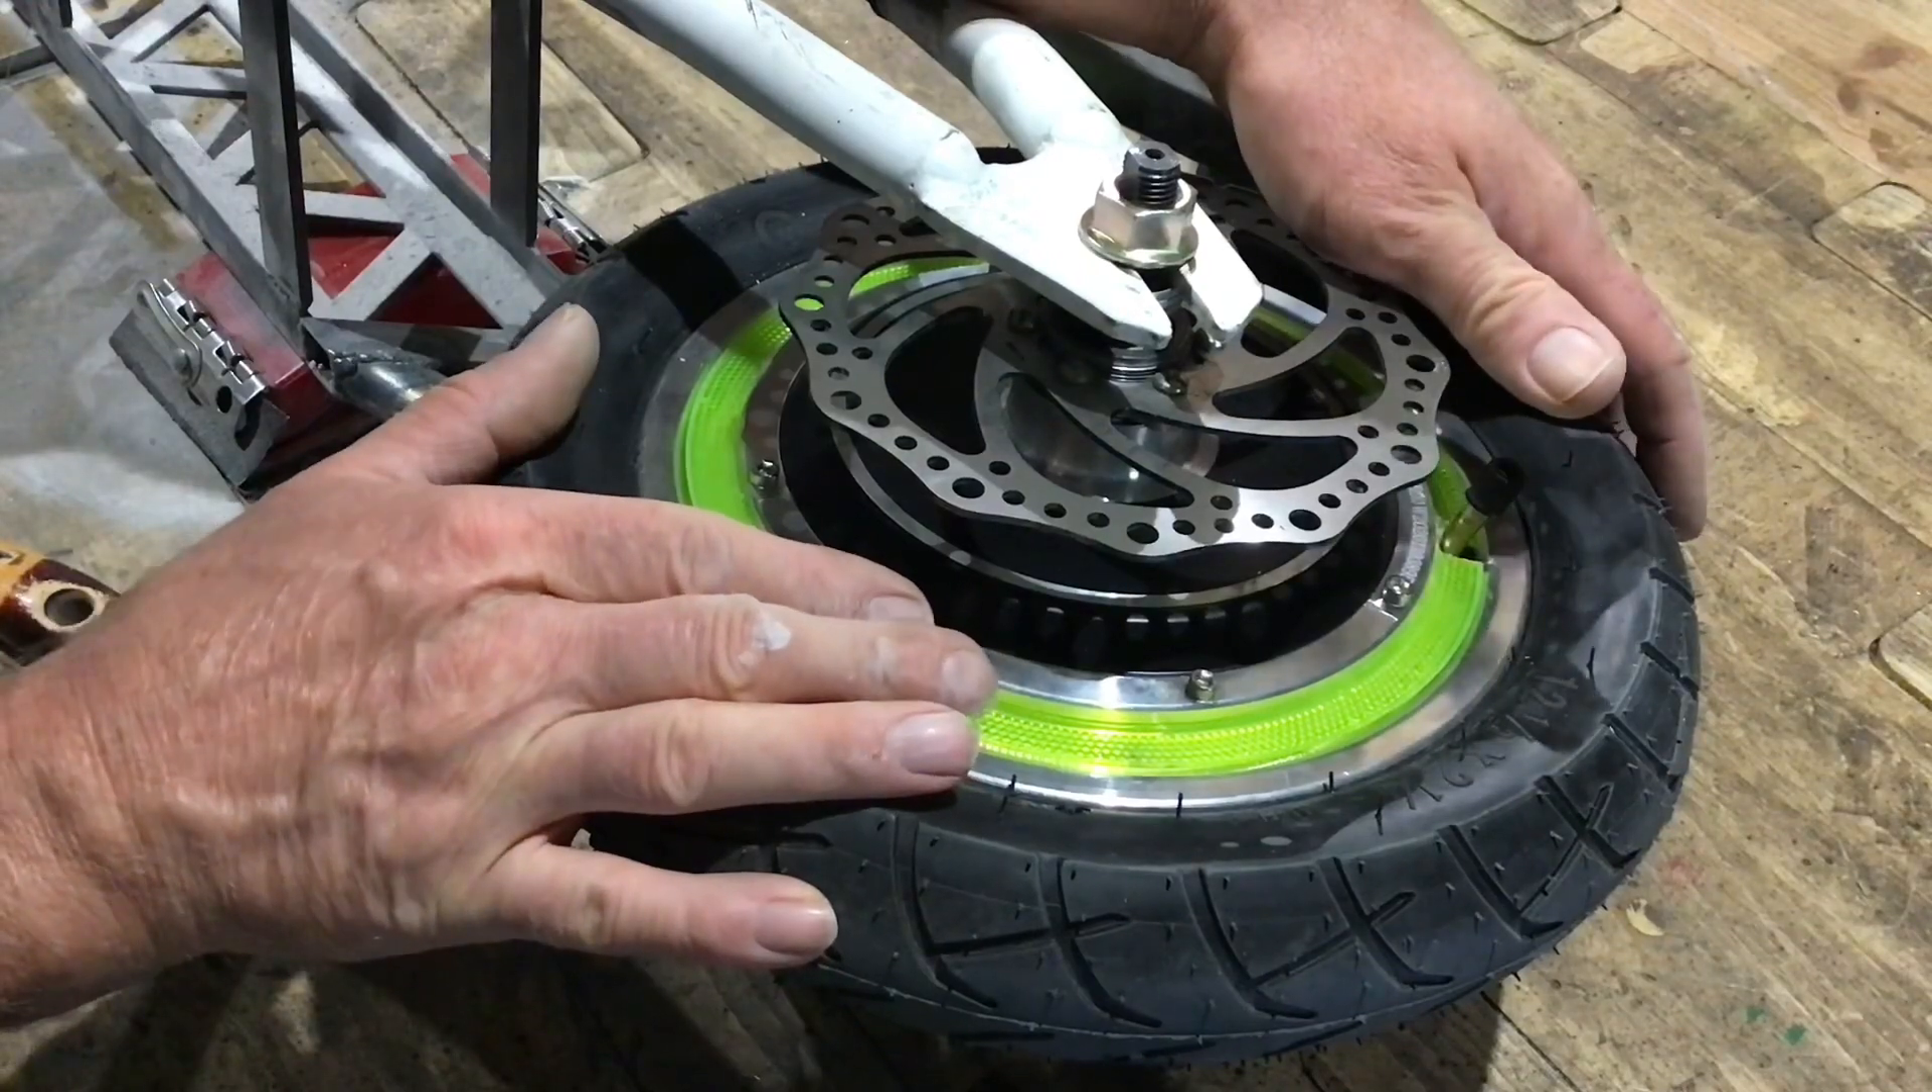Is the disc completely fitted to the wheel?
Yes.